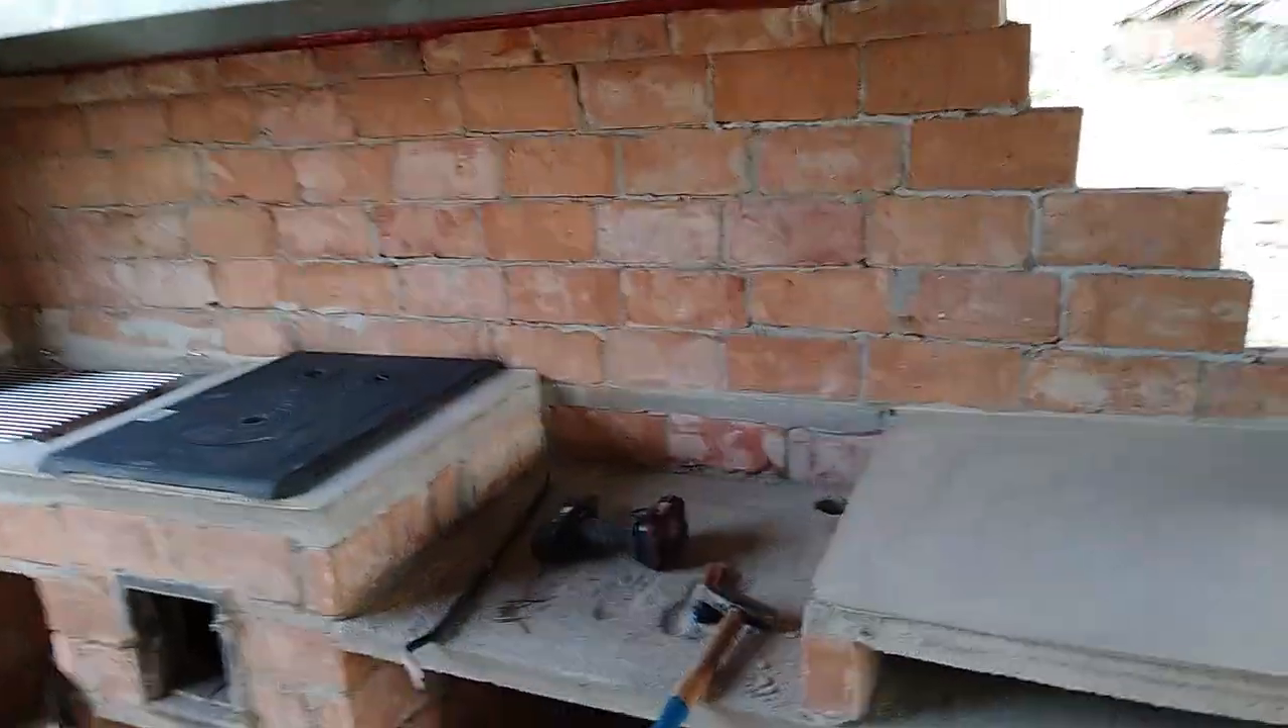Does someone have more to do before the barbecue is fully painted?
Yes.